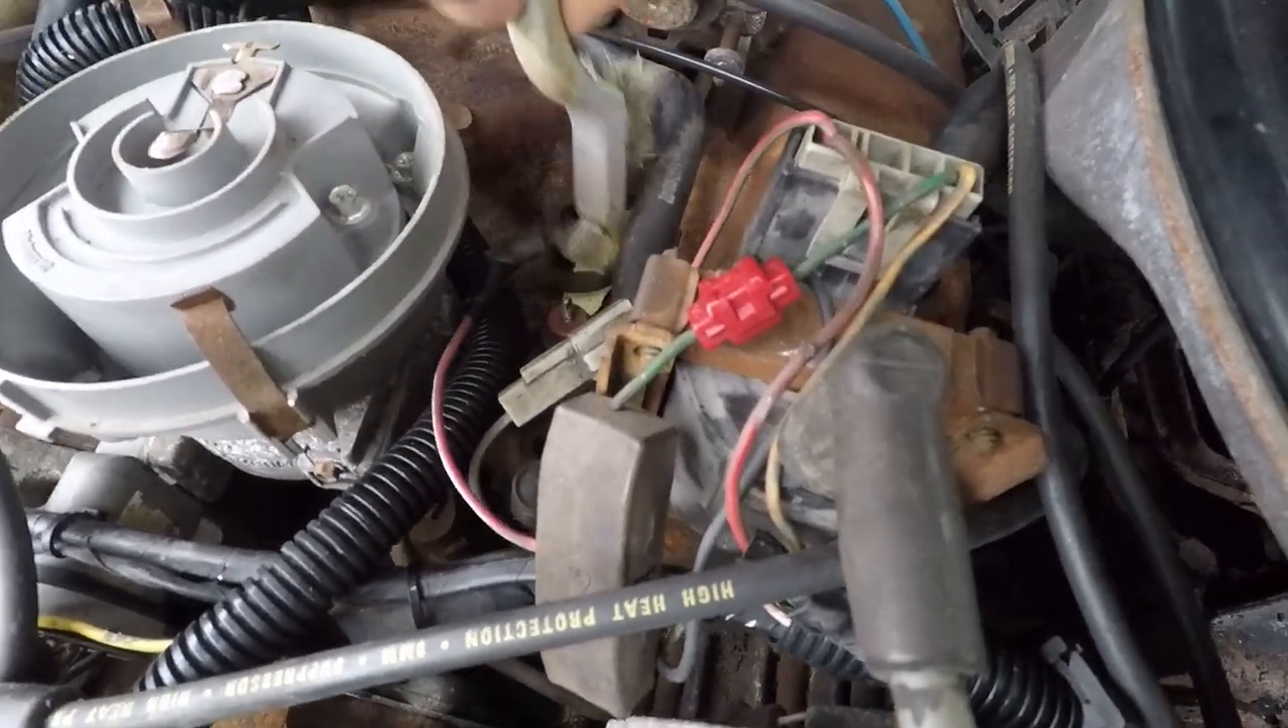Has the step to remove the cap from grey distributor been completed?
Yes.